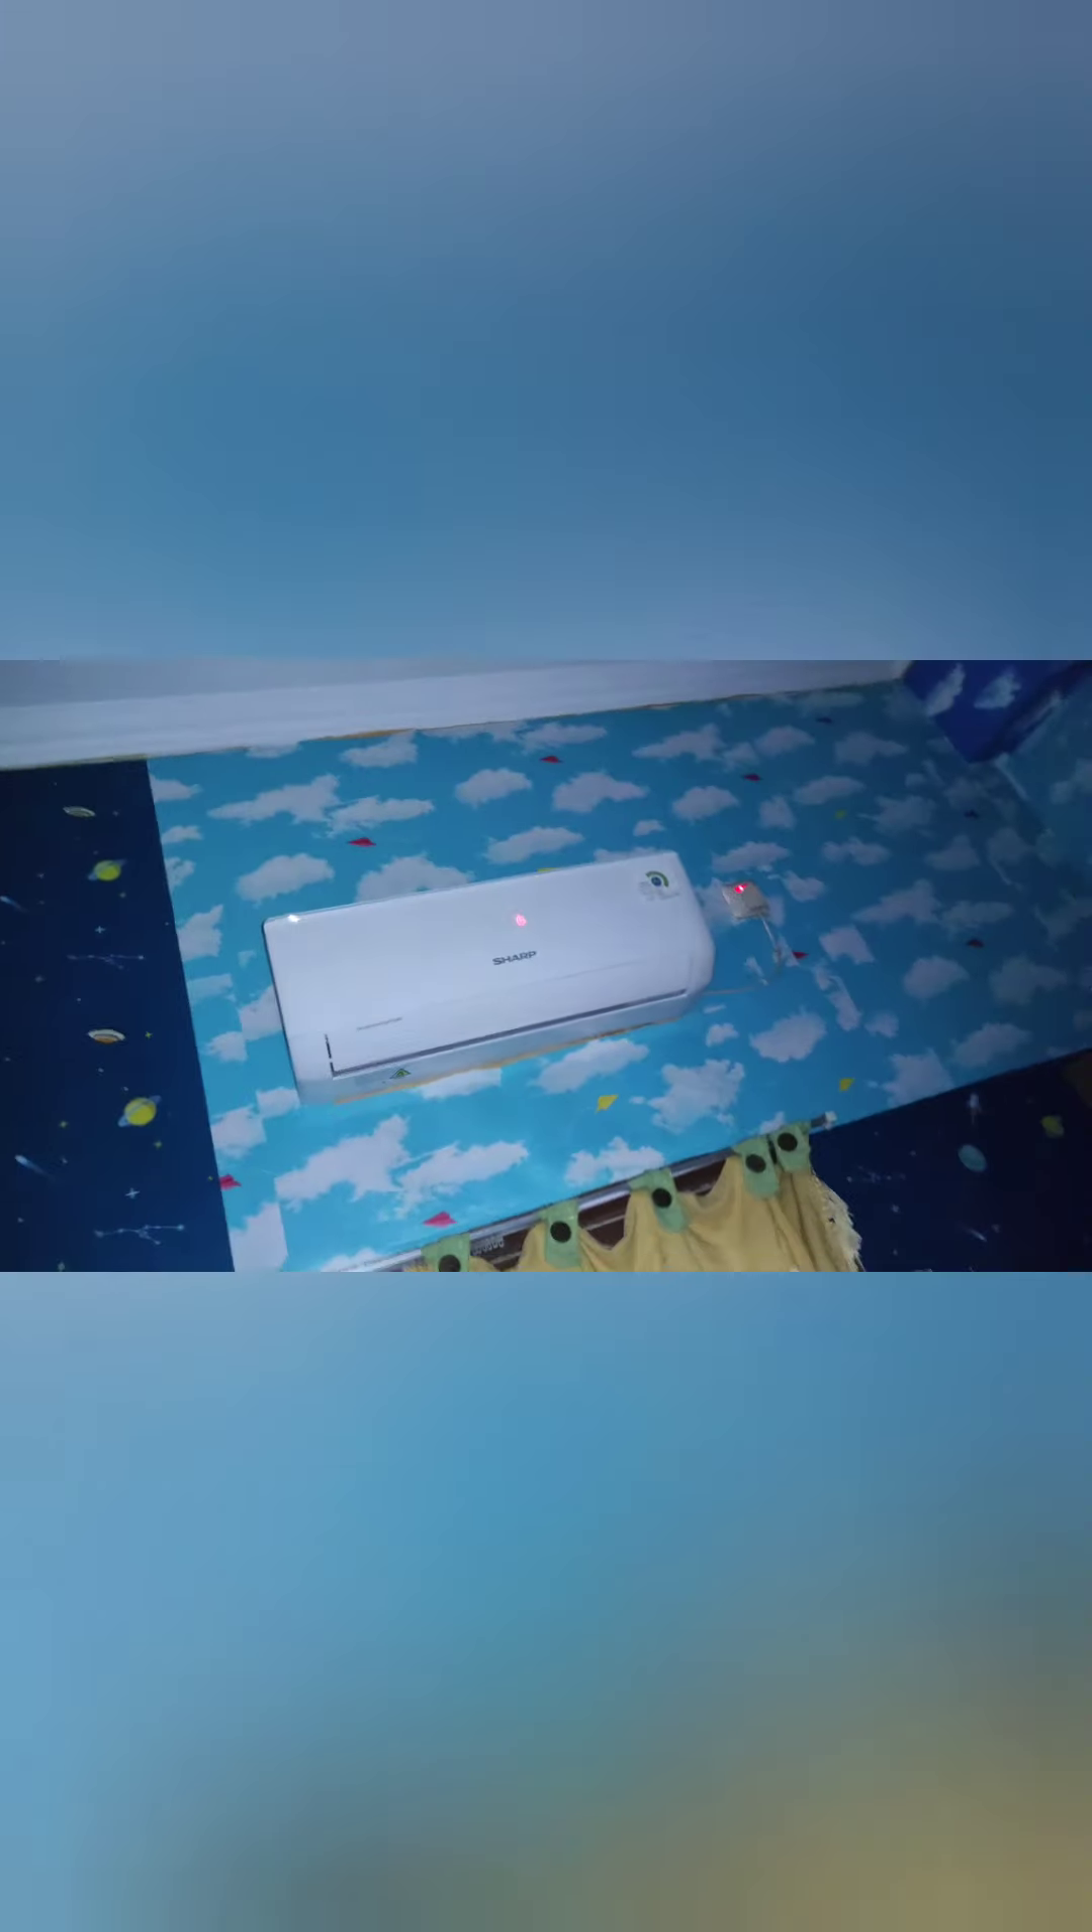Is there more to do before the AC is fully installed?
No.